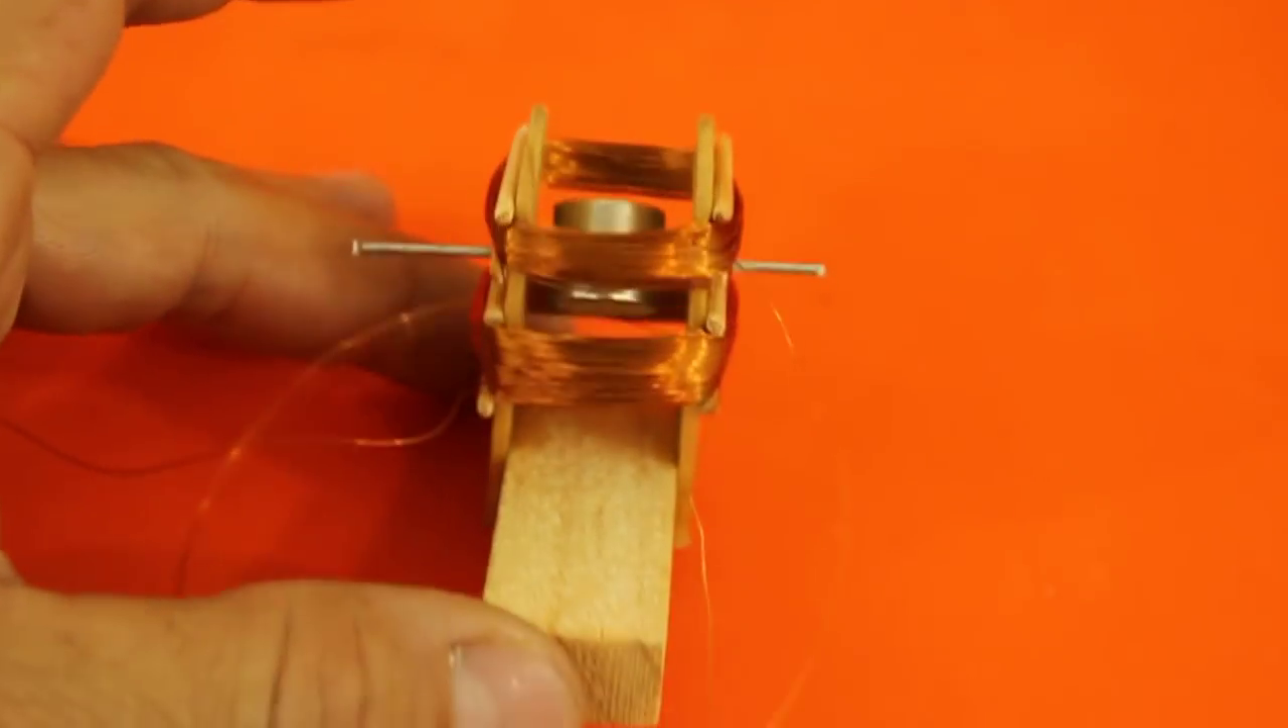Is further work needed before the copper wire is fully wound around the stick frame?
No.